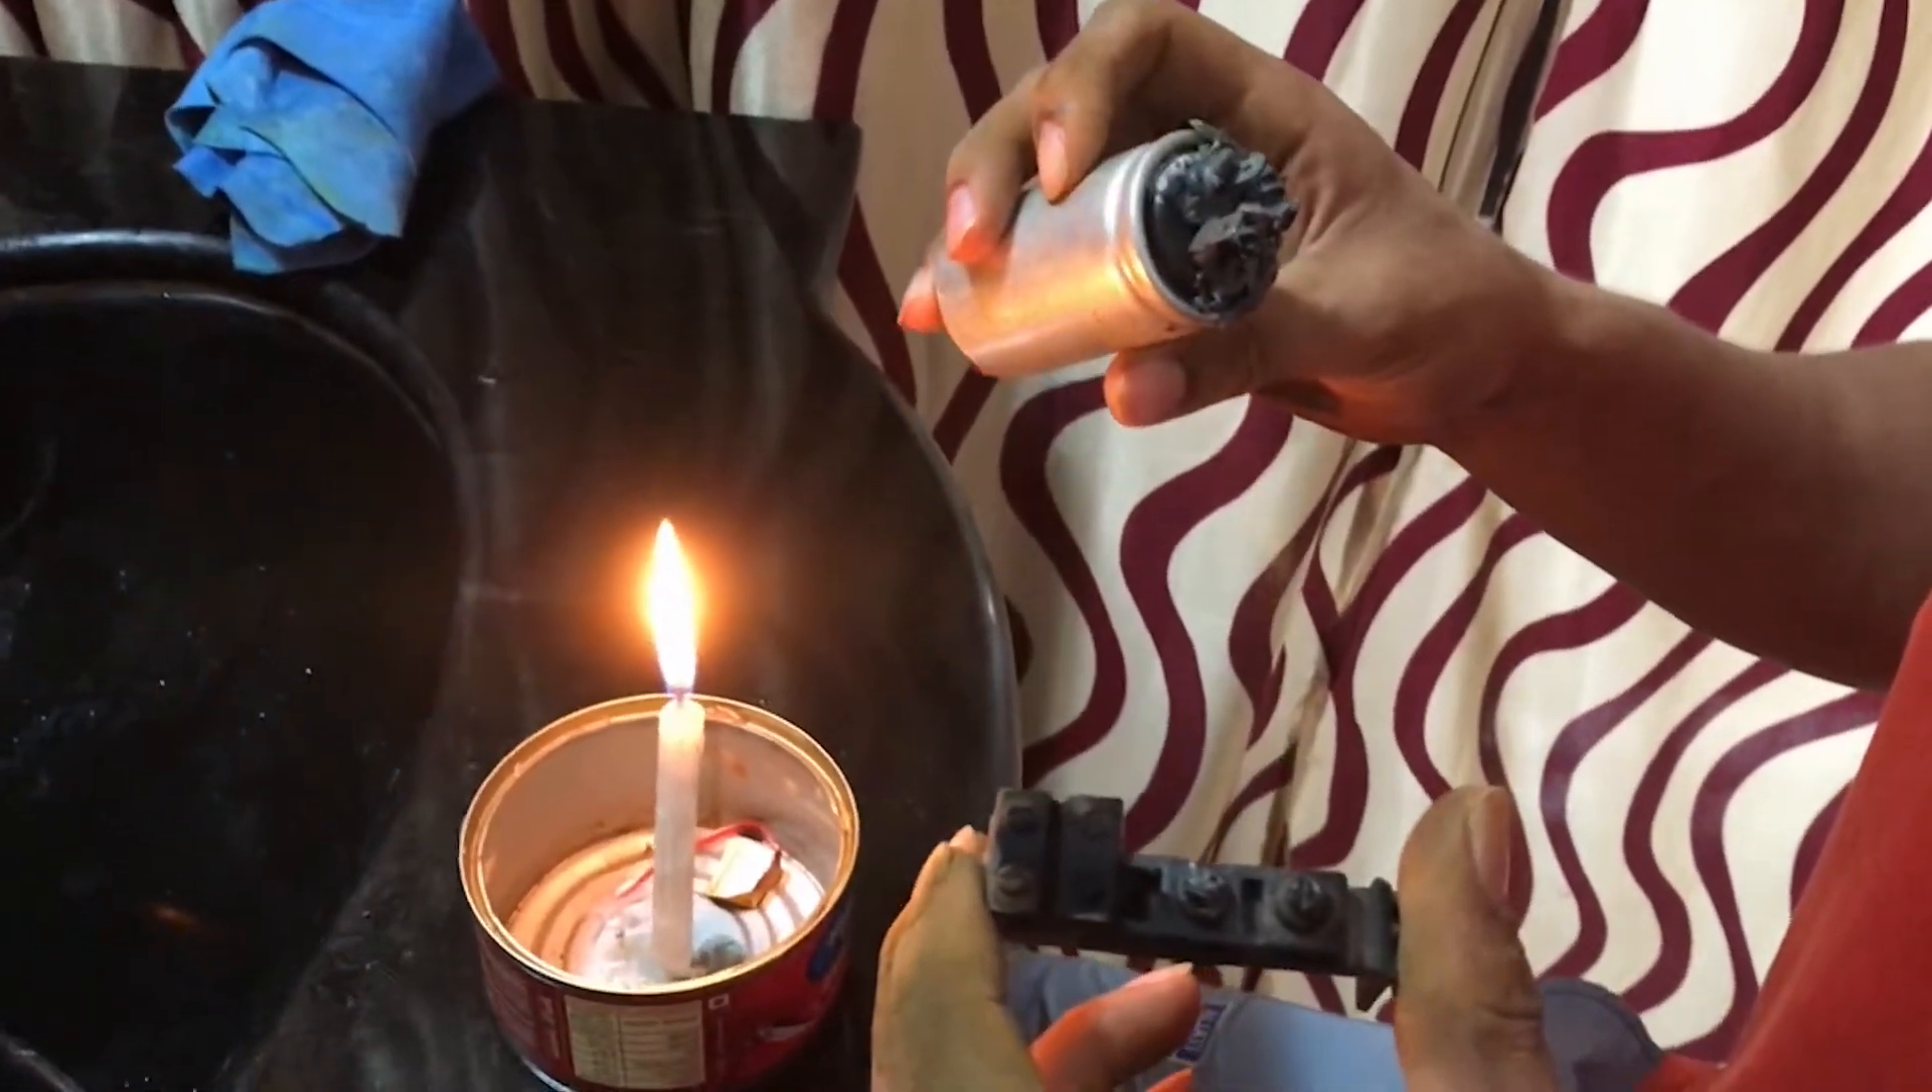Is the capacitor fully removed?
Yes.